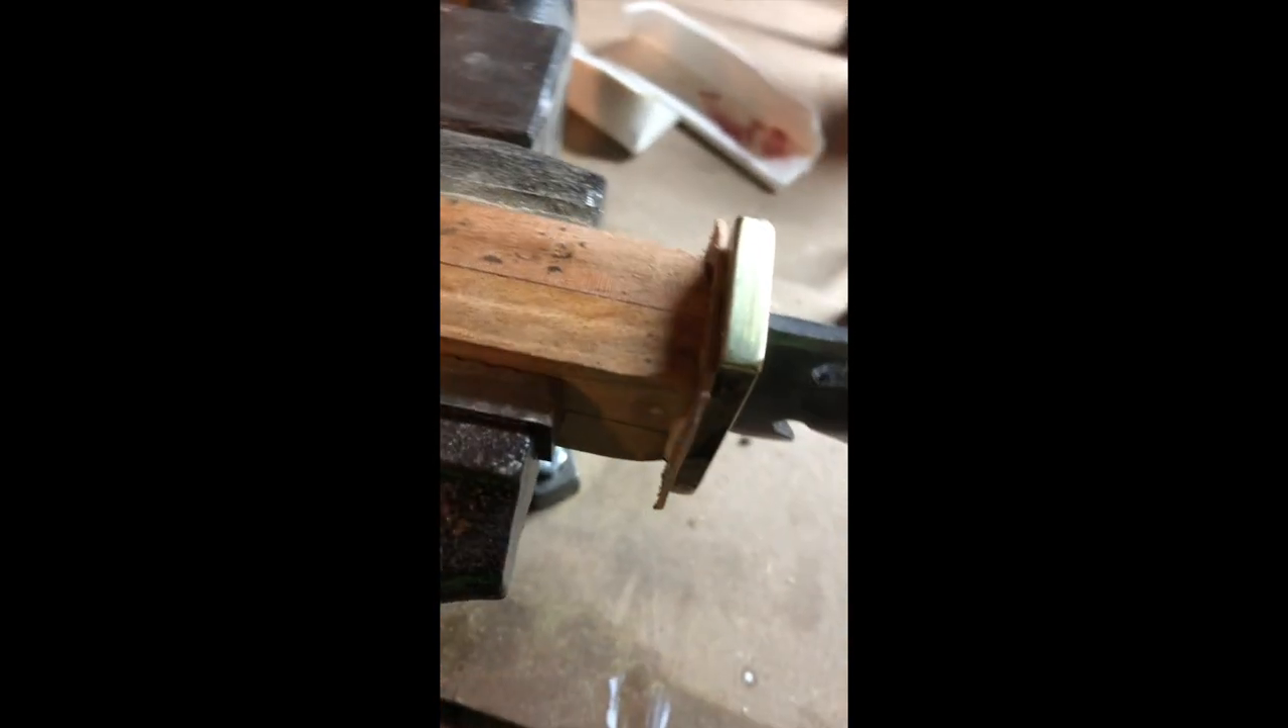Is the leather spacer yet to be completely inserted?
No.